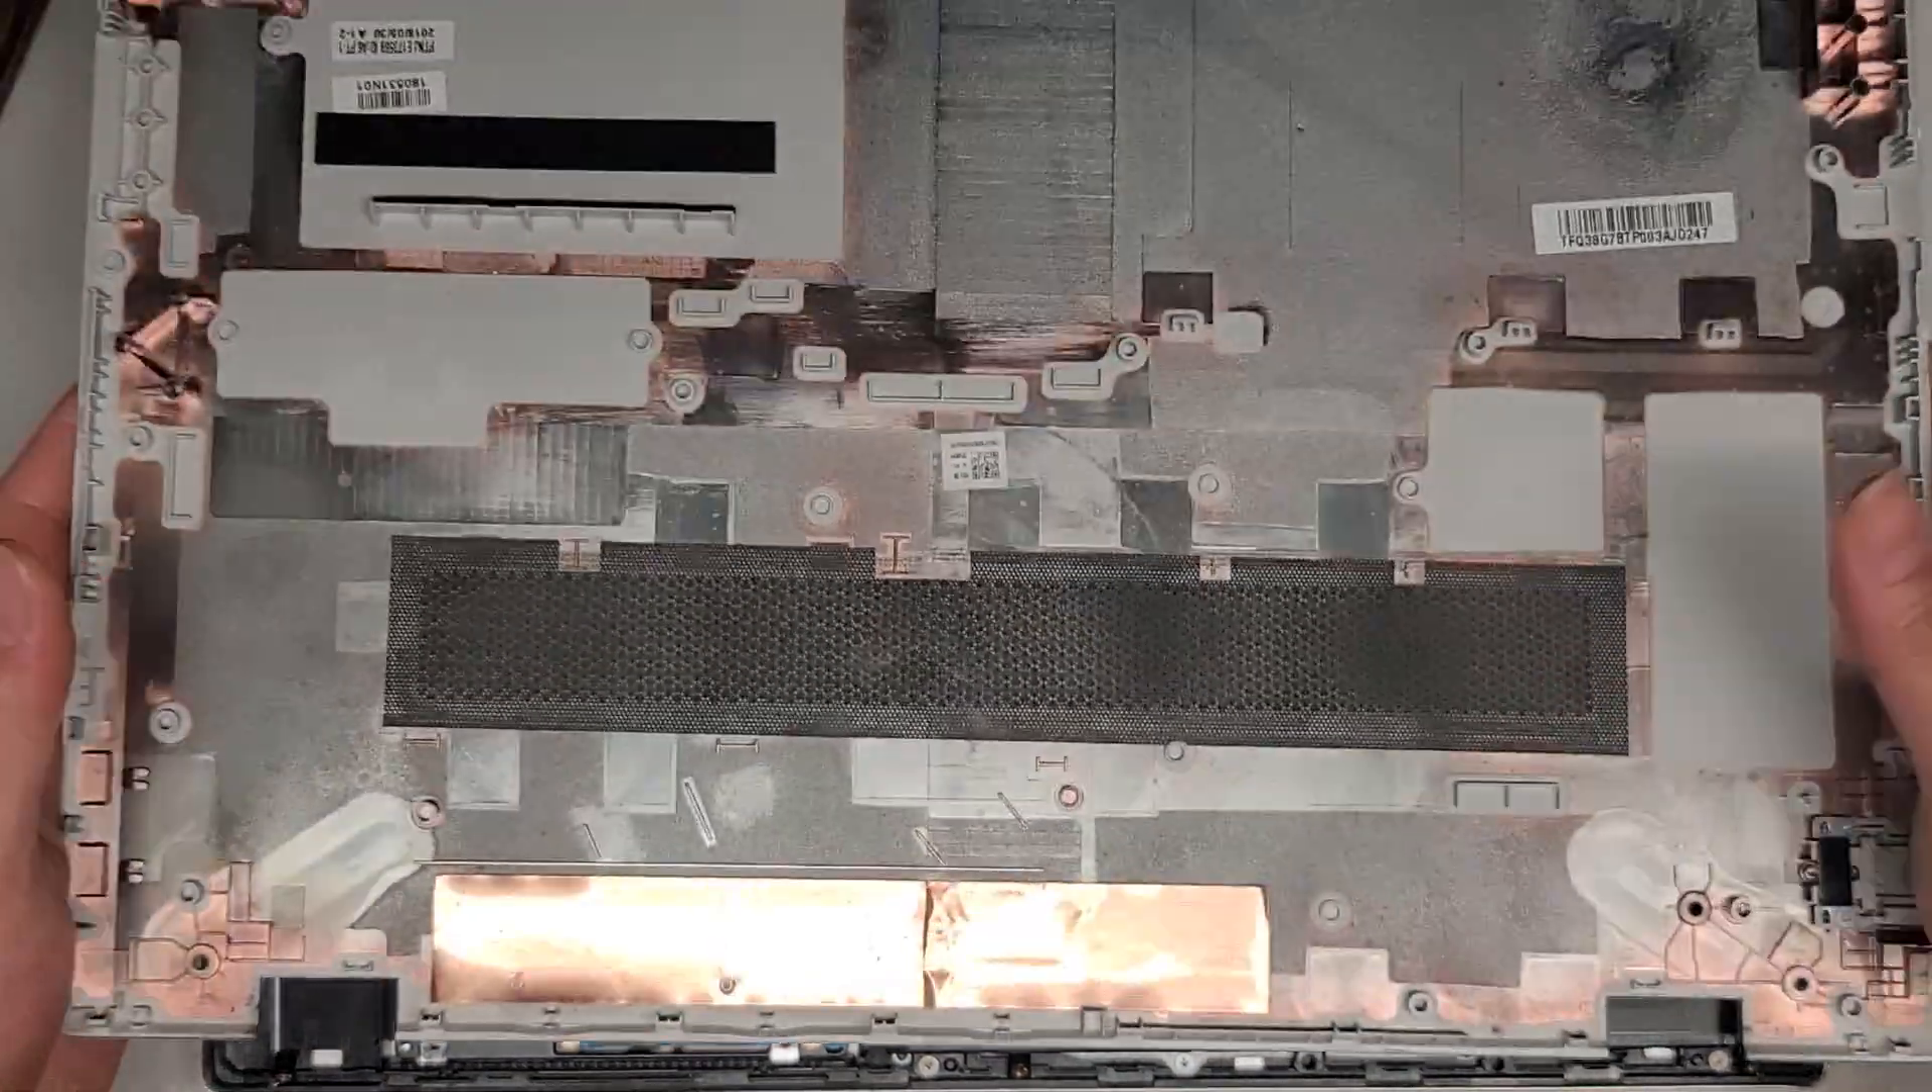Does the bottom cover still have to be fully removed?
No.